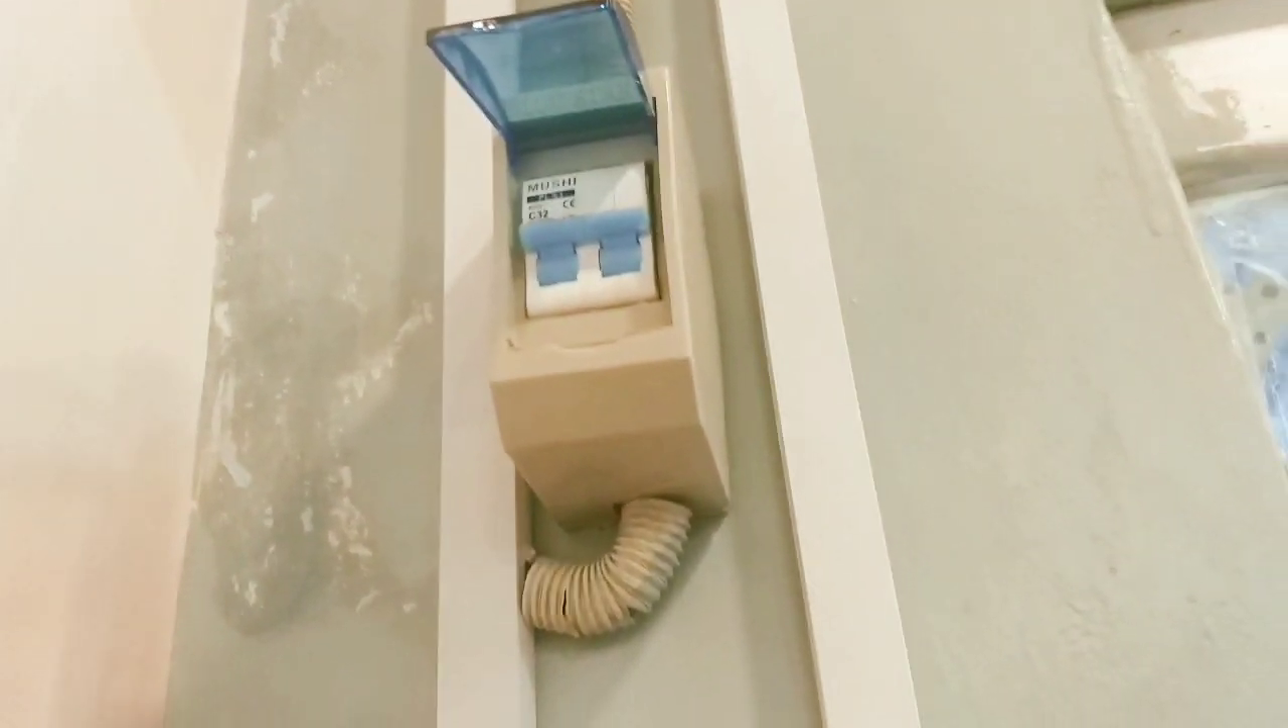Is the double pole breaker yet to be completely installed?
No.